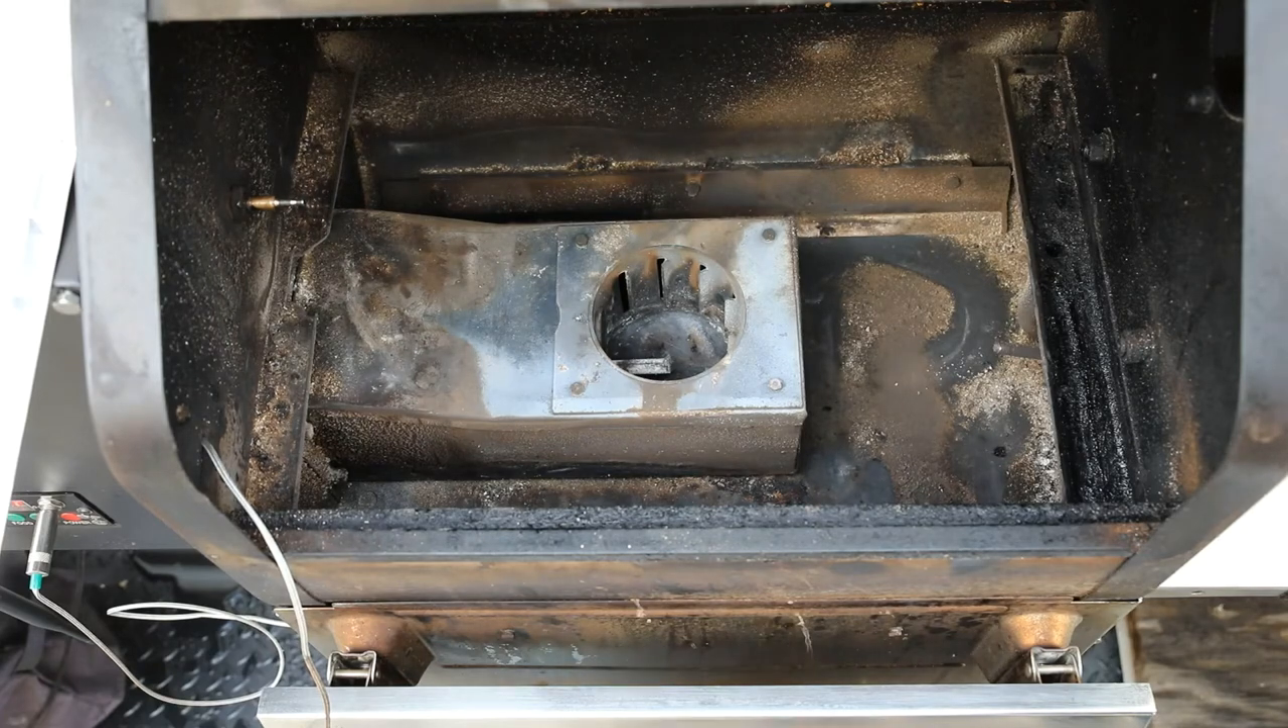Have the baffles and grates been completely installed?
No.